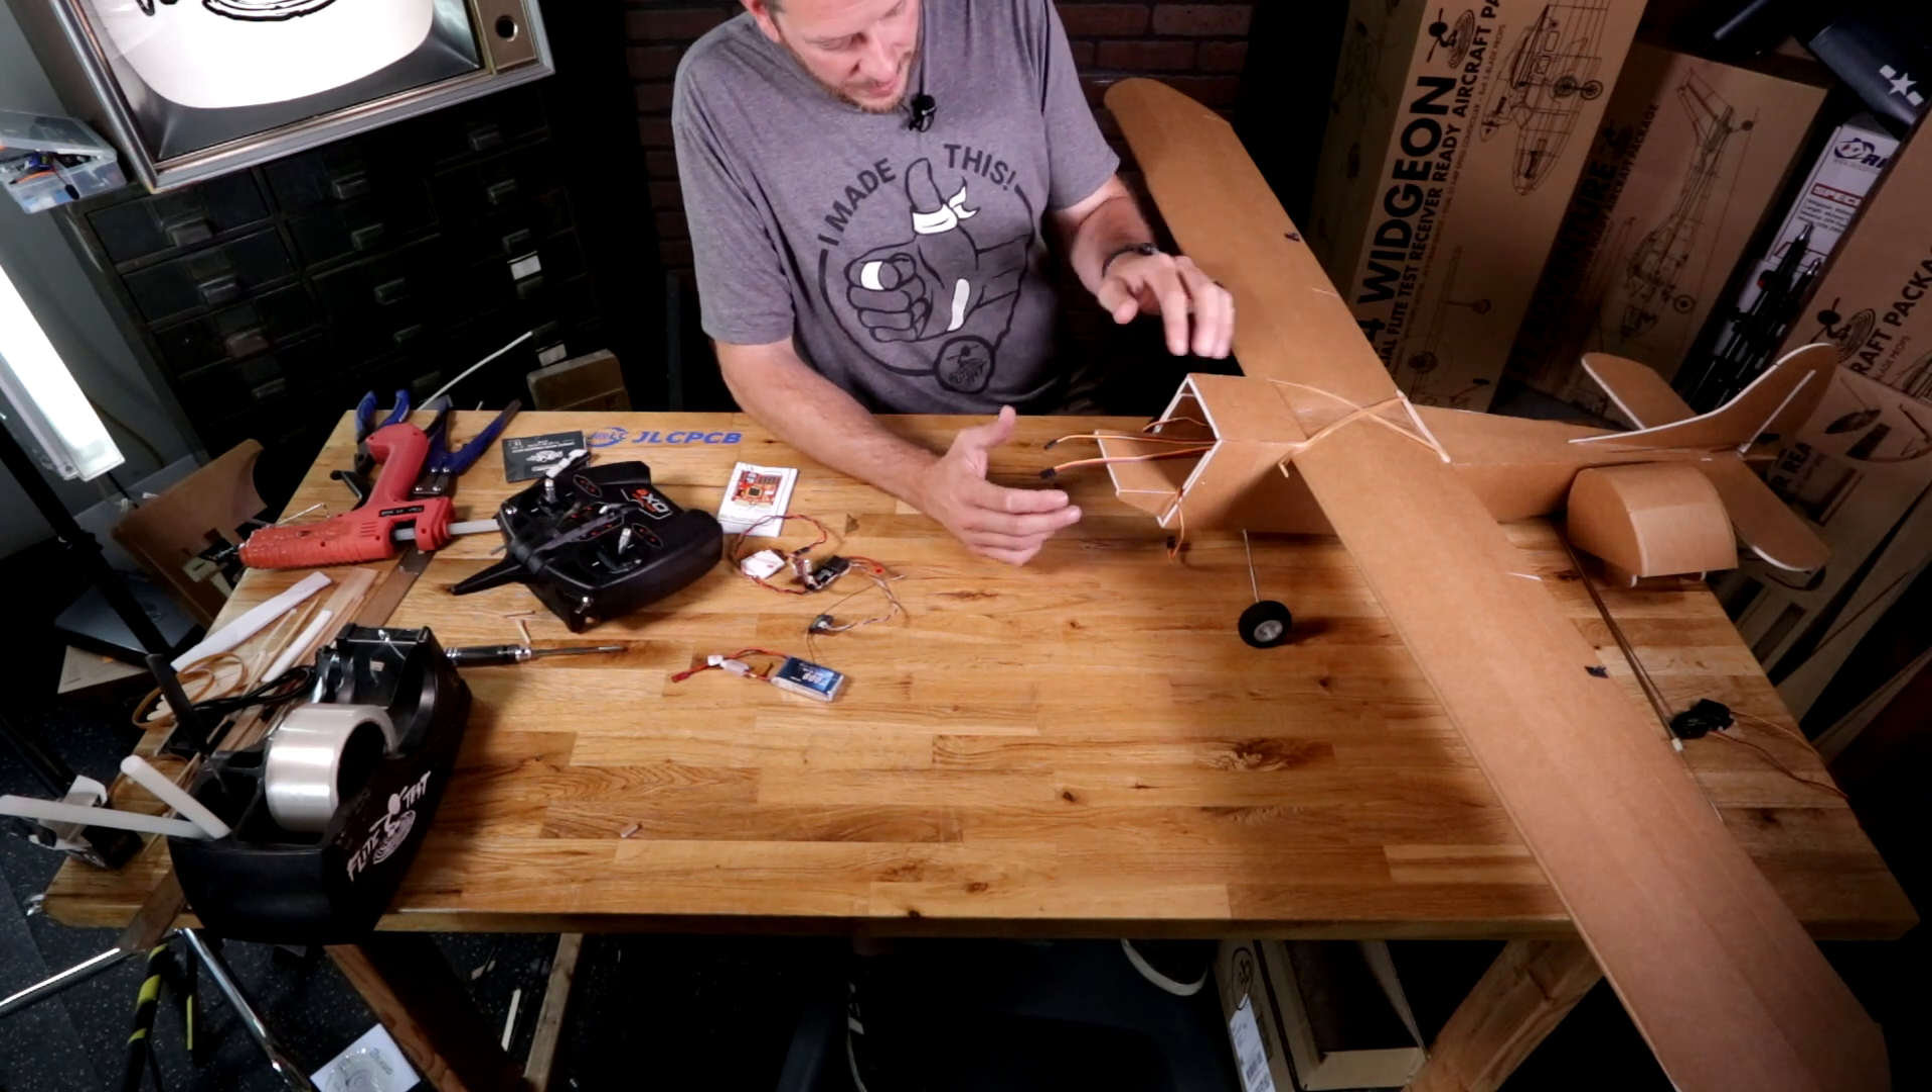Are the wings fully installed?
Yes.